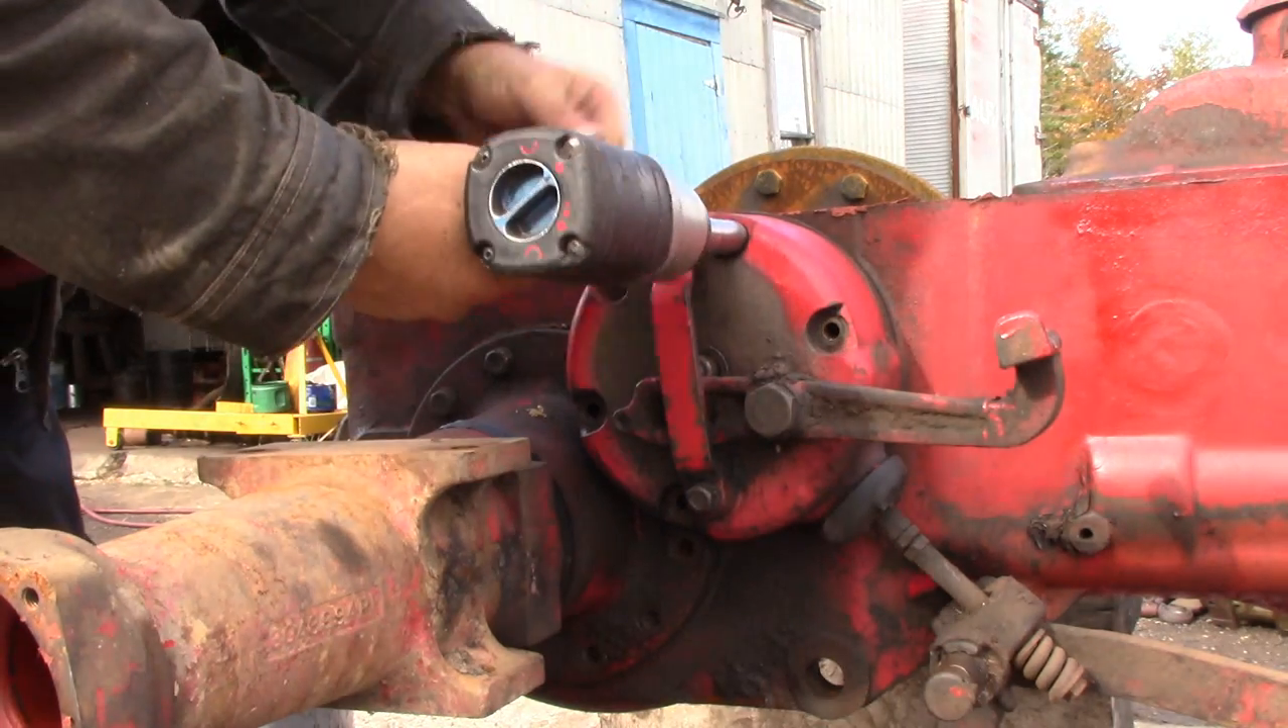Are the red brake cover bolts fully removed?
No.